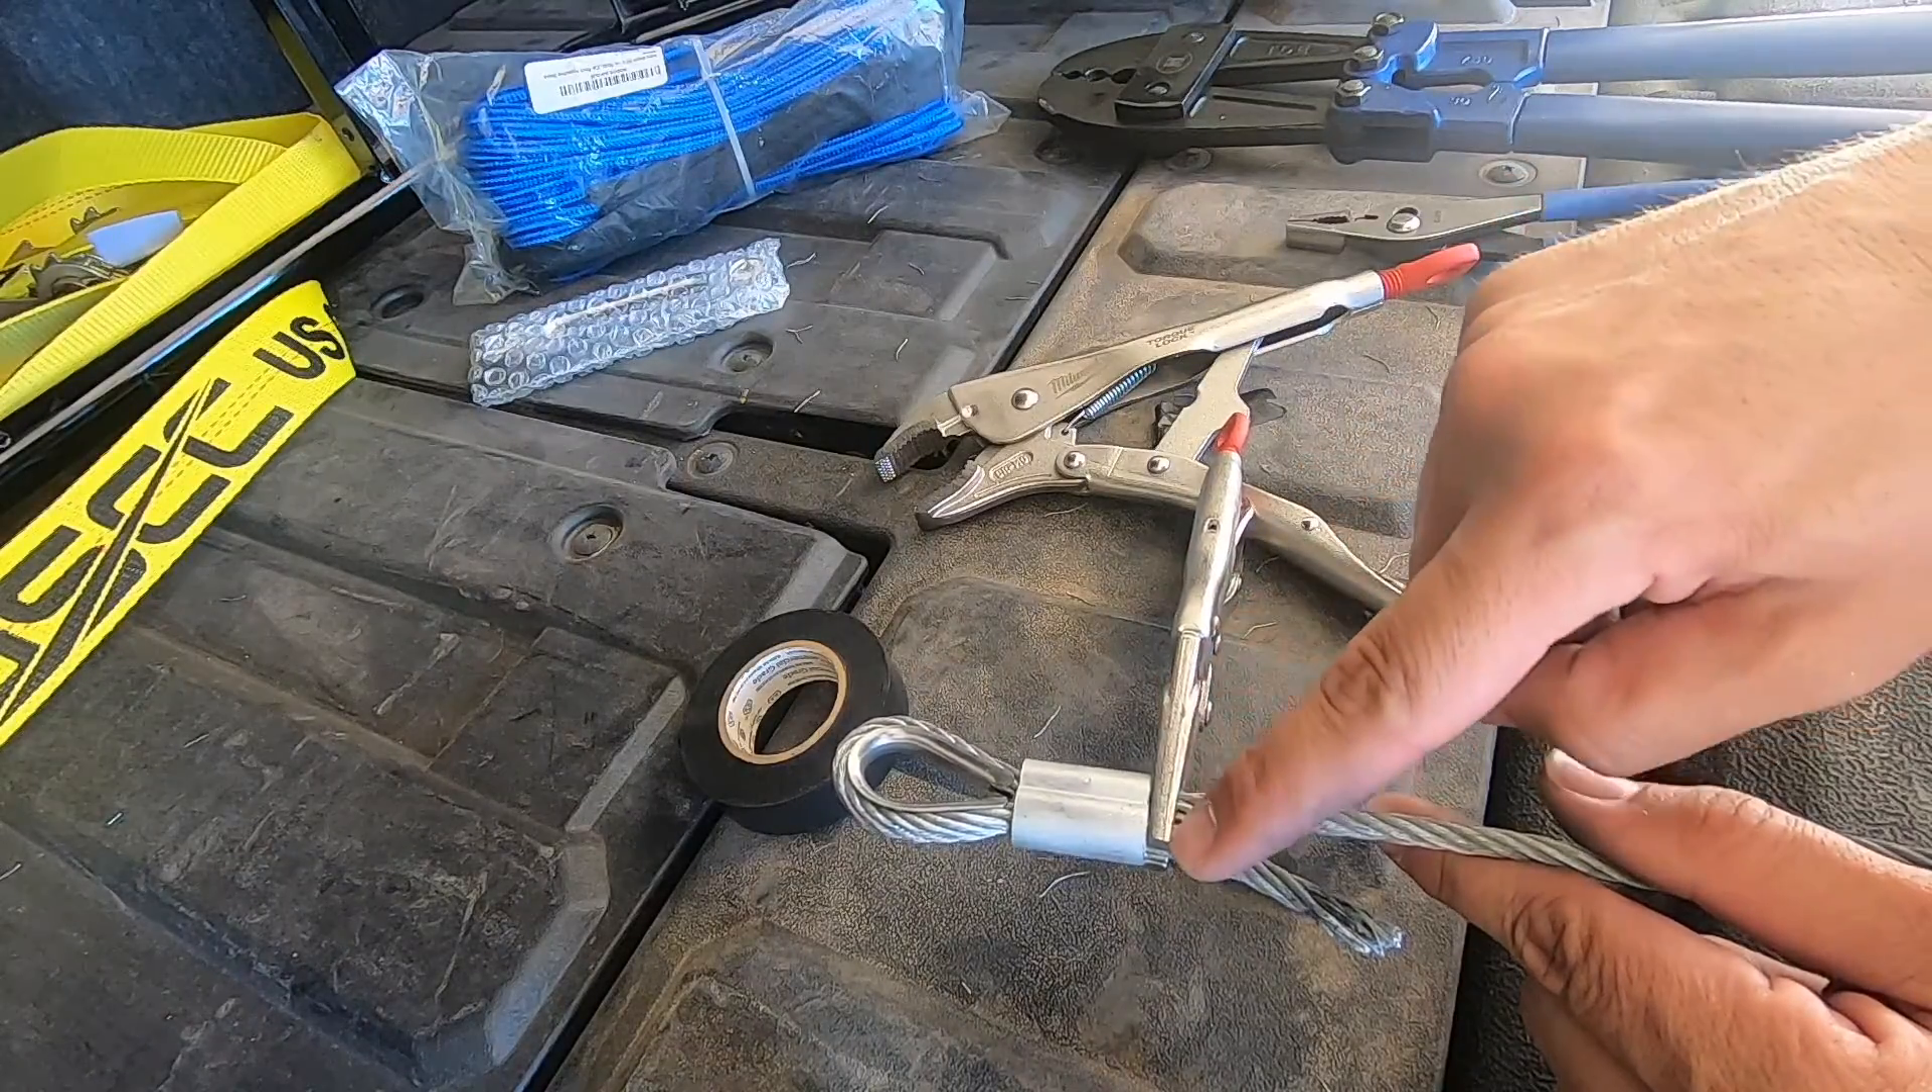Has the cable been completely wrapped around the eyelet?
Yes.